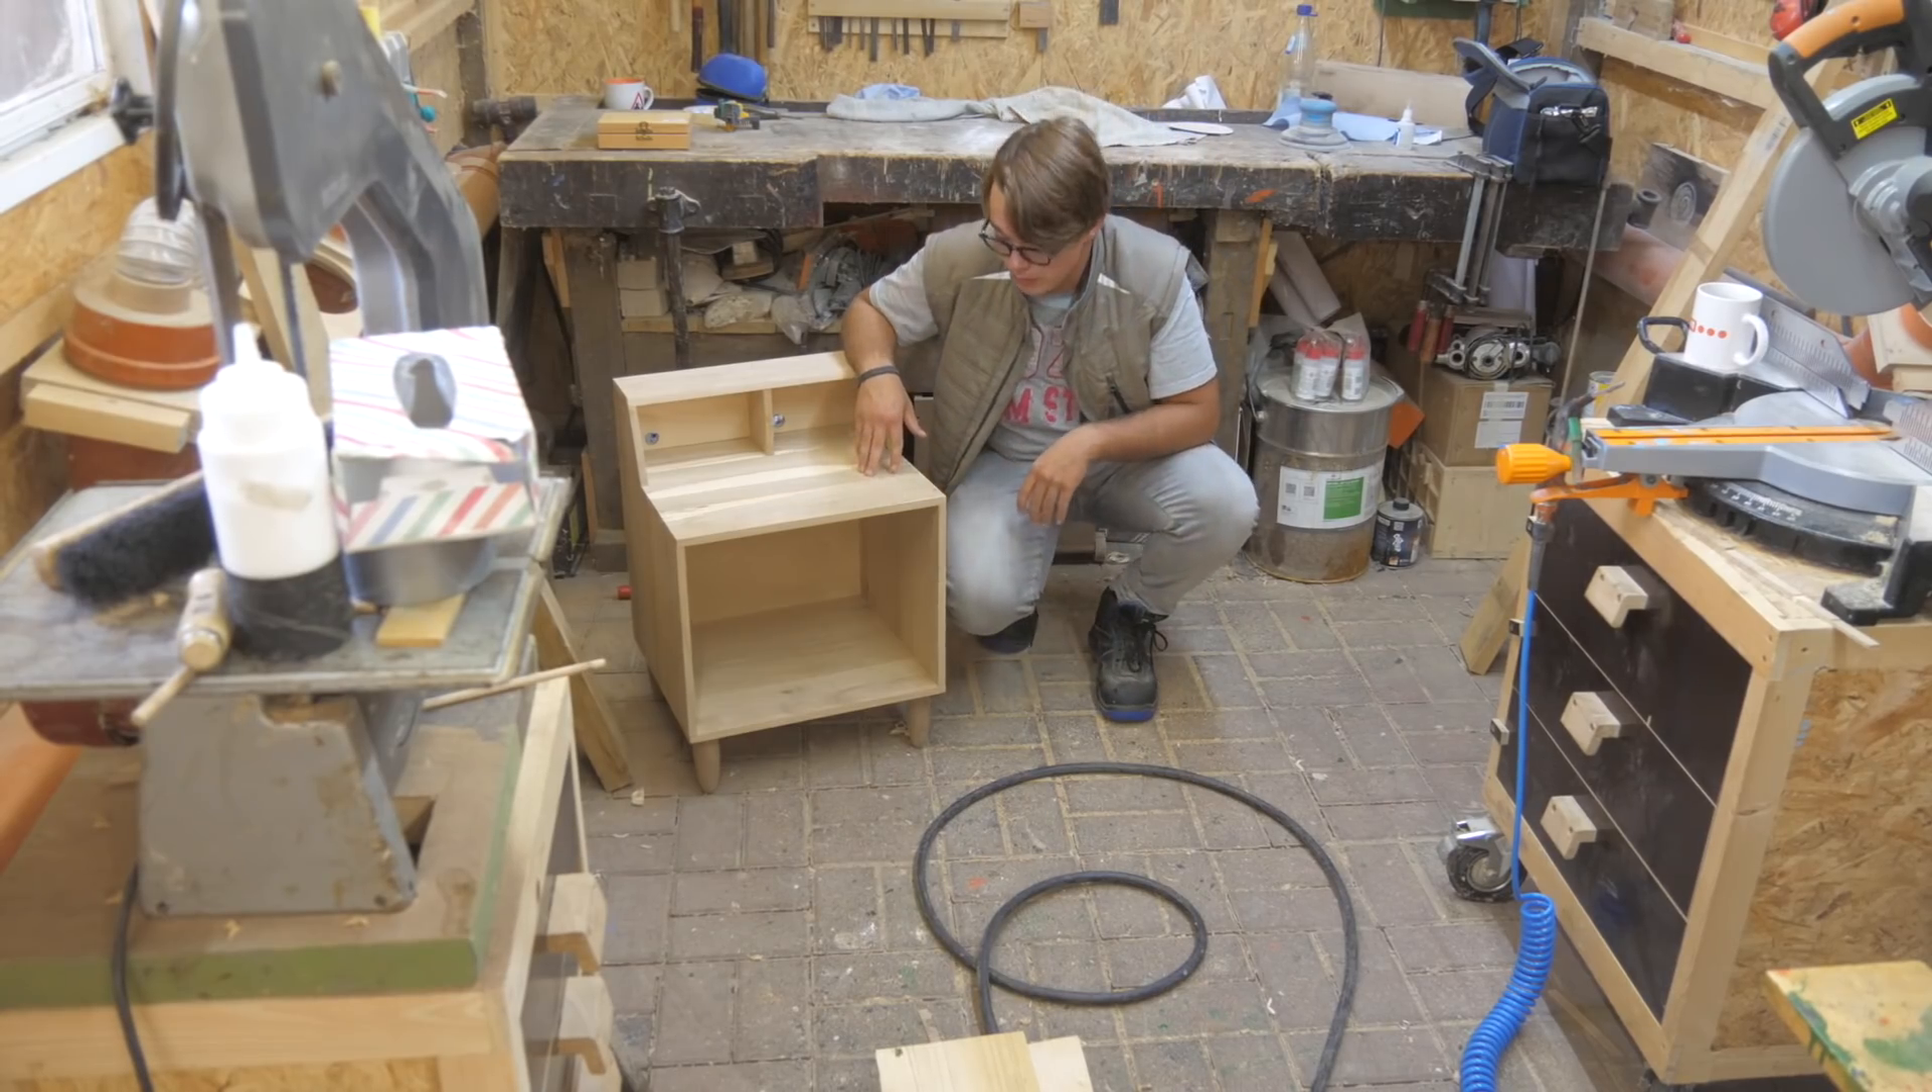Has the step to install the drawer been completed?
No.